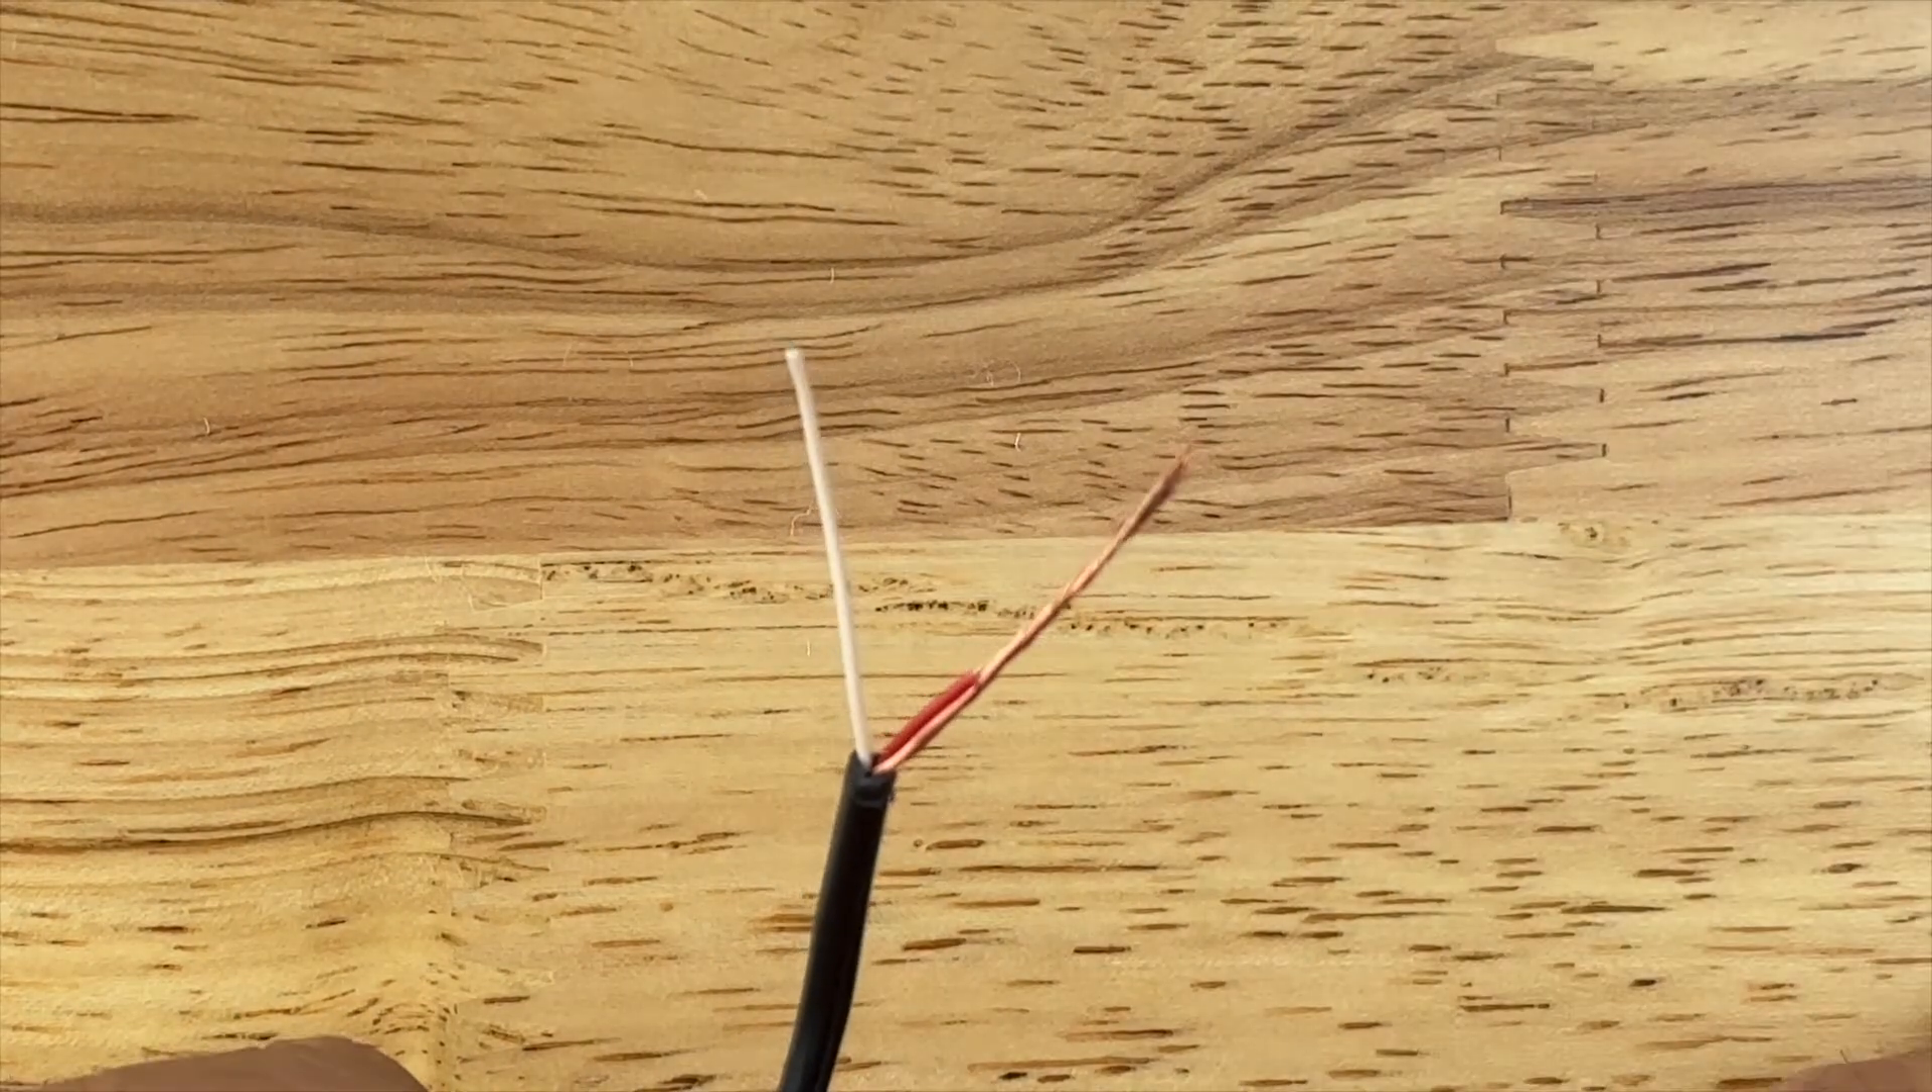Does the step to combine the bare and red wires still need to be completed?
No.